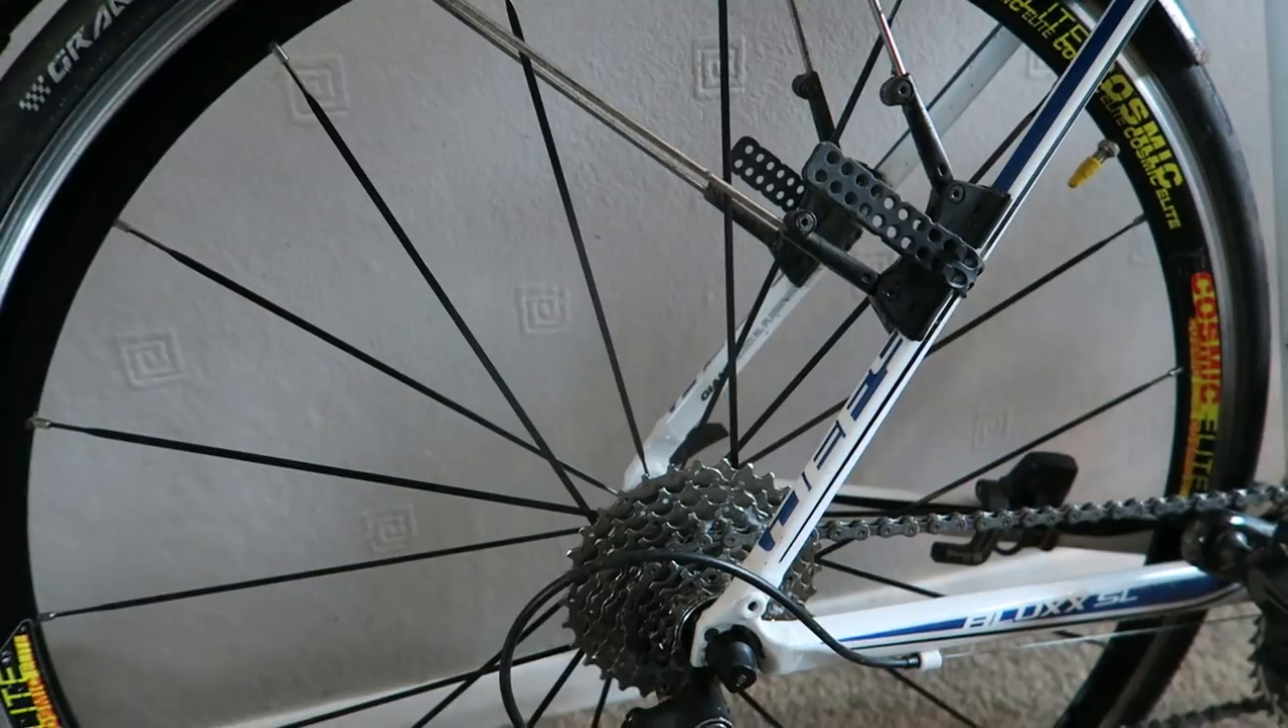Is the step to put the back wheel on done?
Yes.